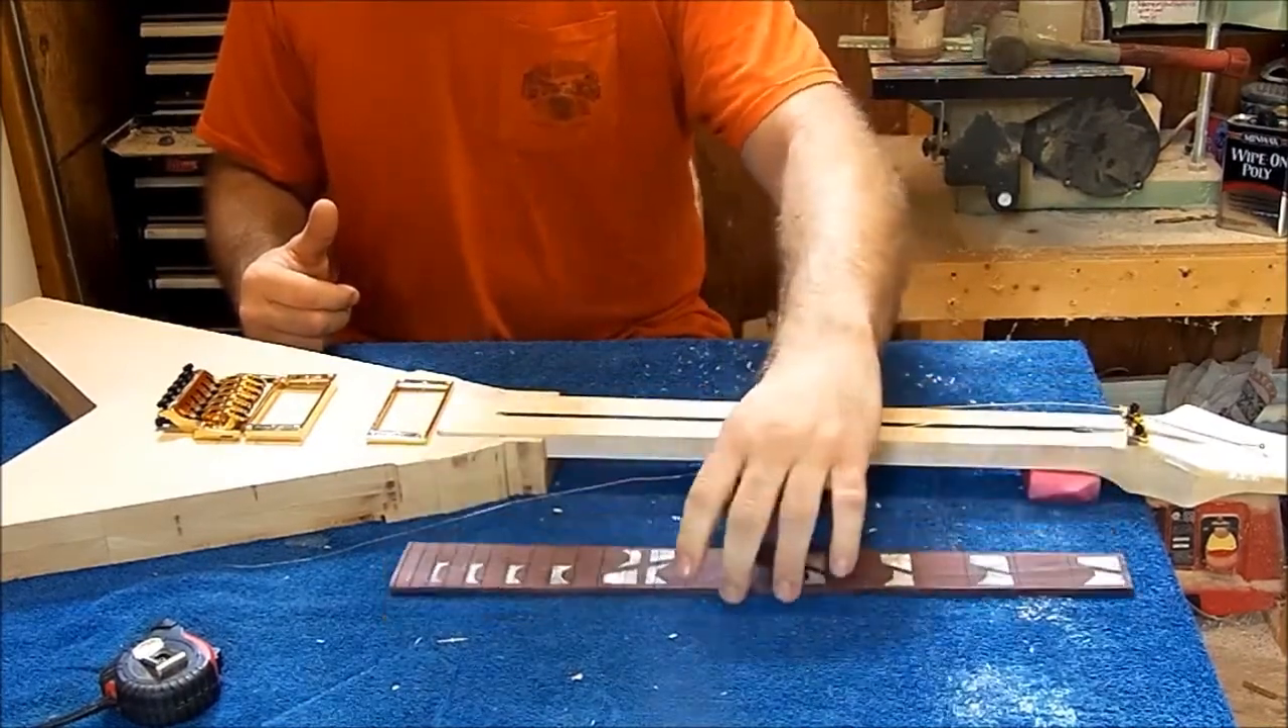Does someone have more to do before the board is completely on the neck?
Yes.